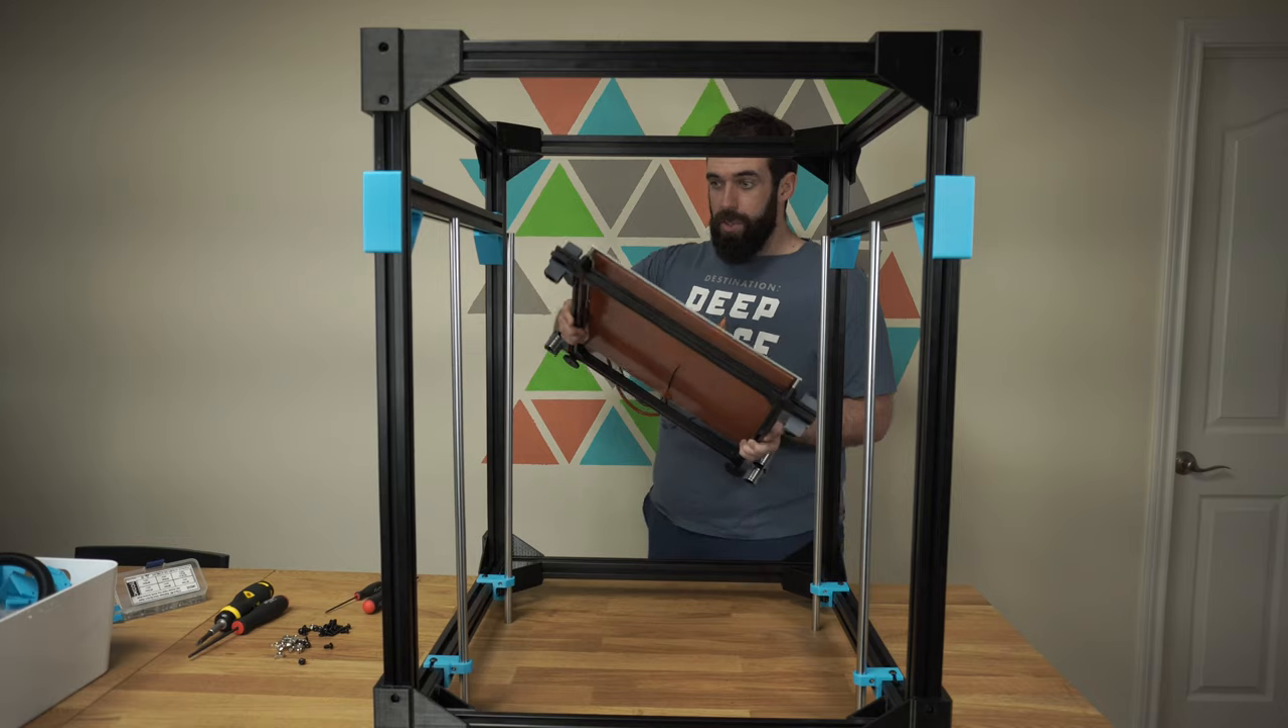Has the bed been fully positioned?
No.